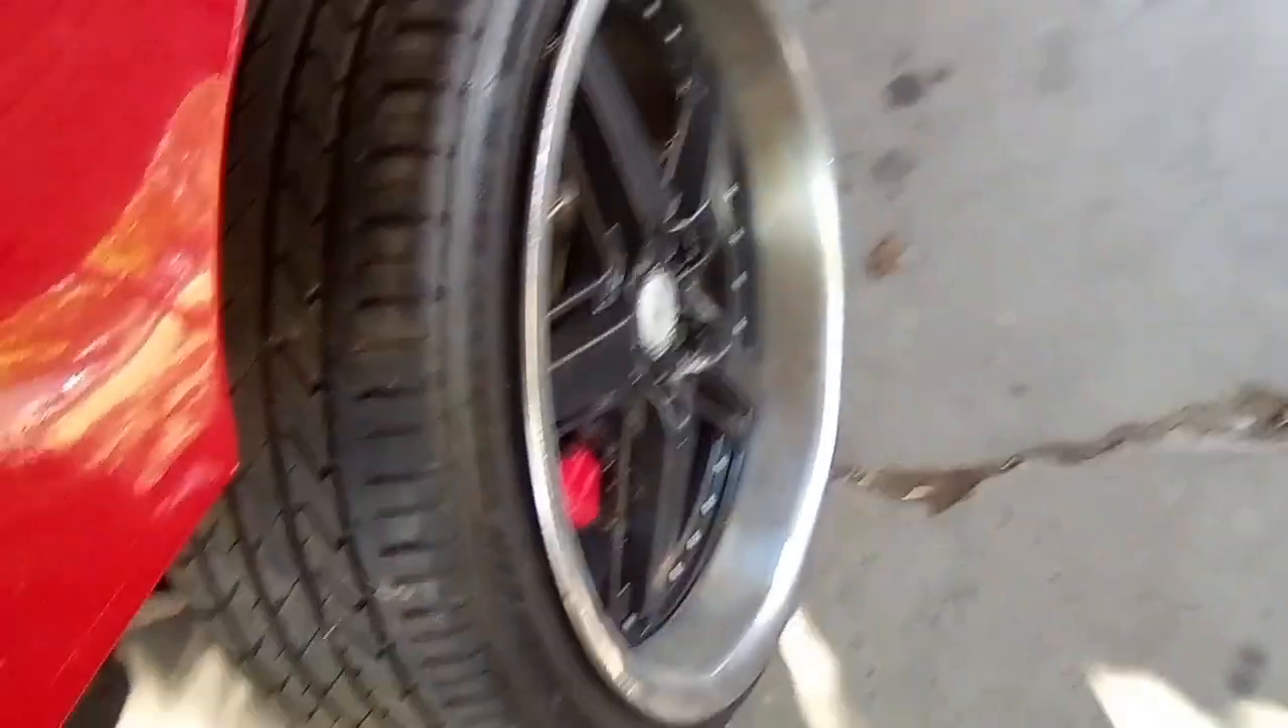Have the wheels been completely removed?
No.